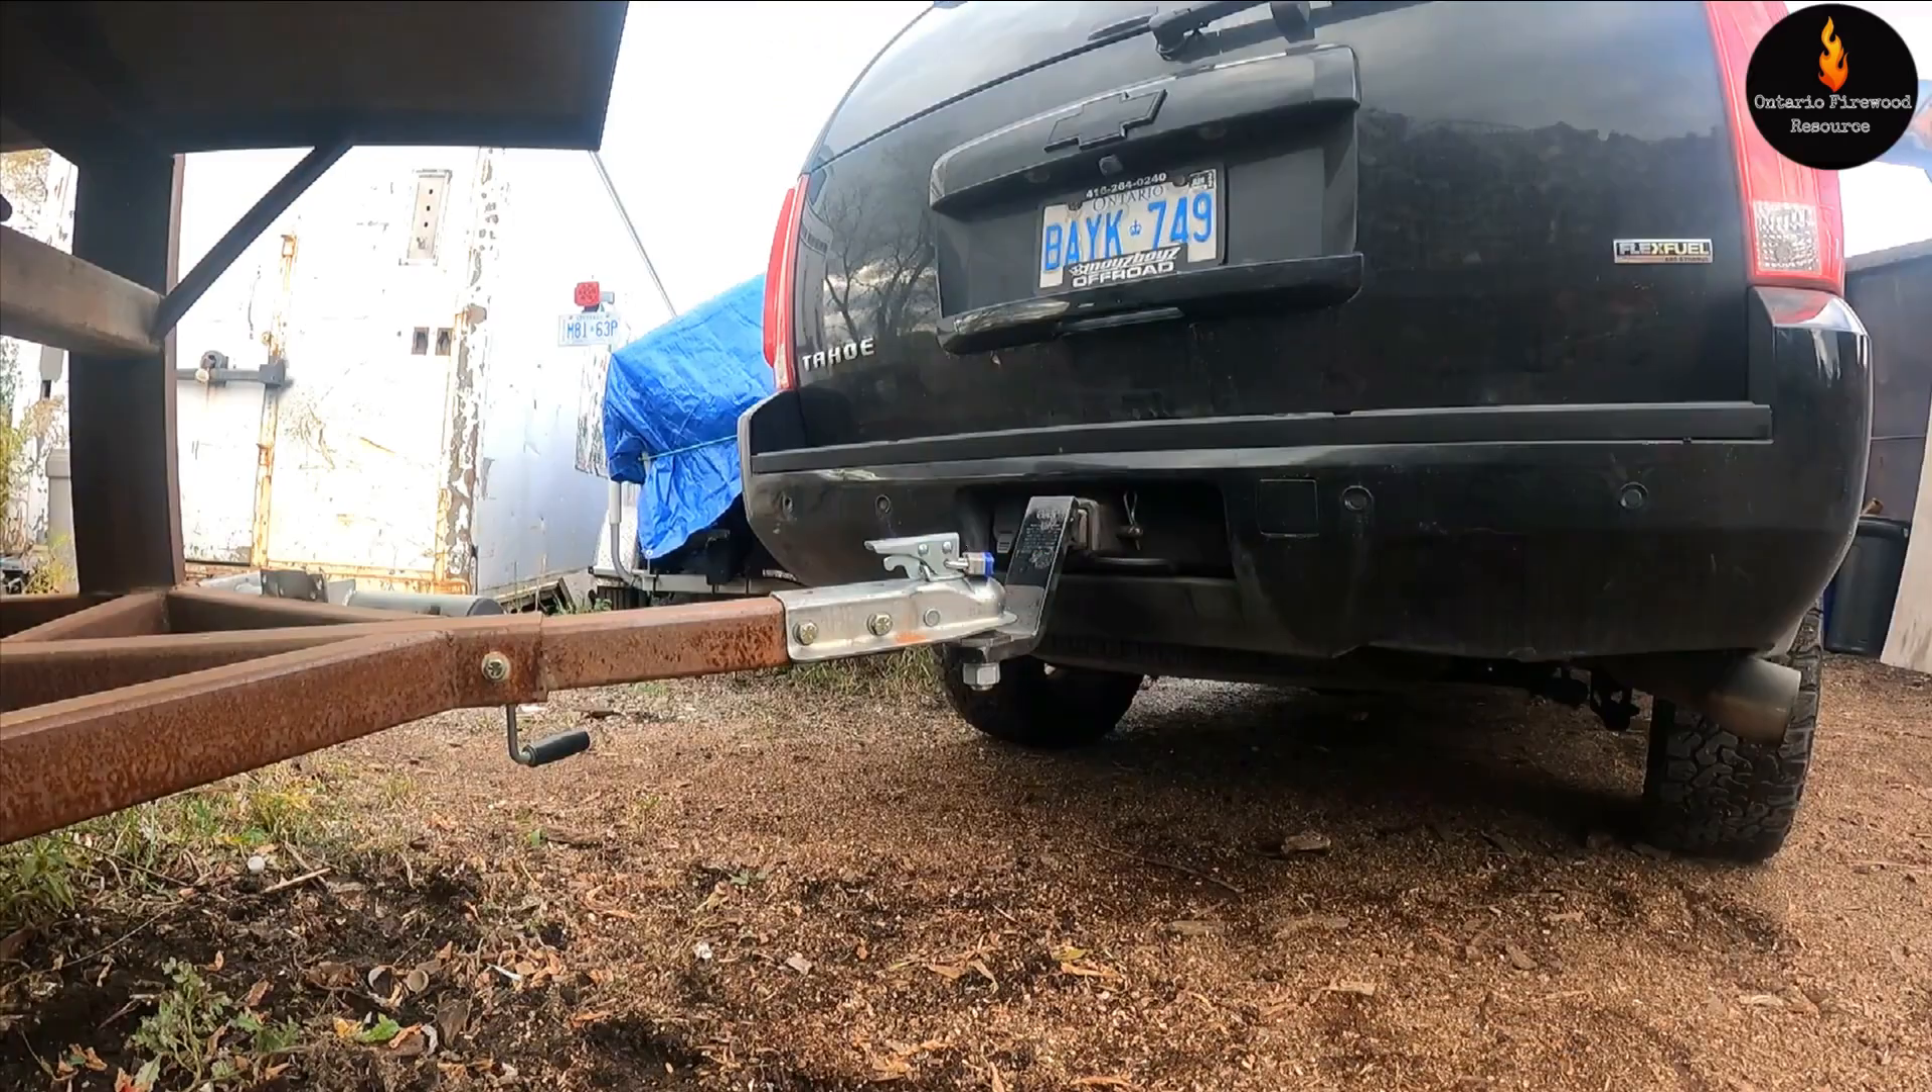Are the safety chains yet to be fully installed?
Yes.